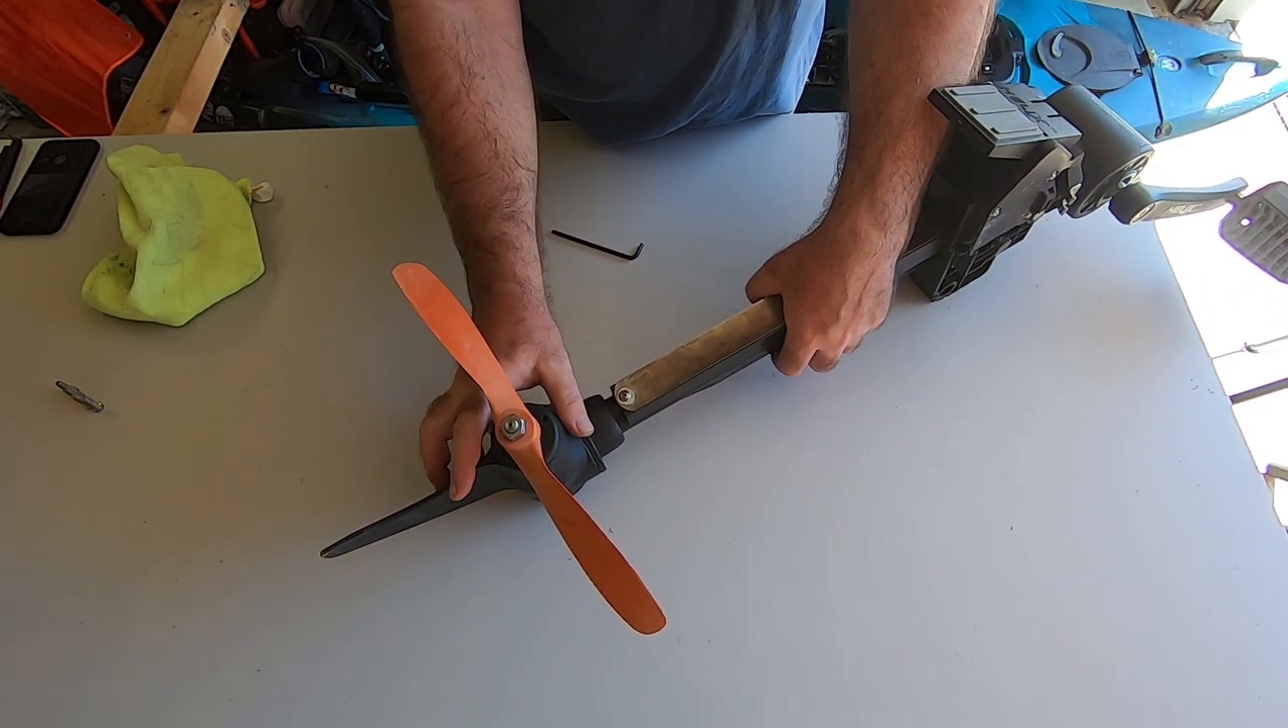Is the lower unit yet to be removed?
Yes.